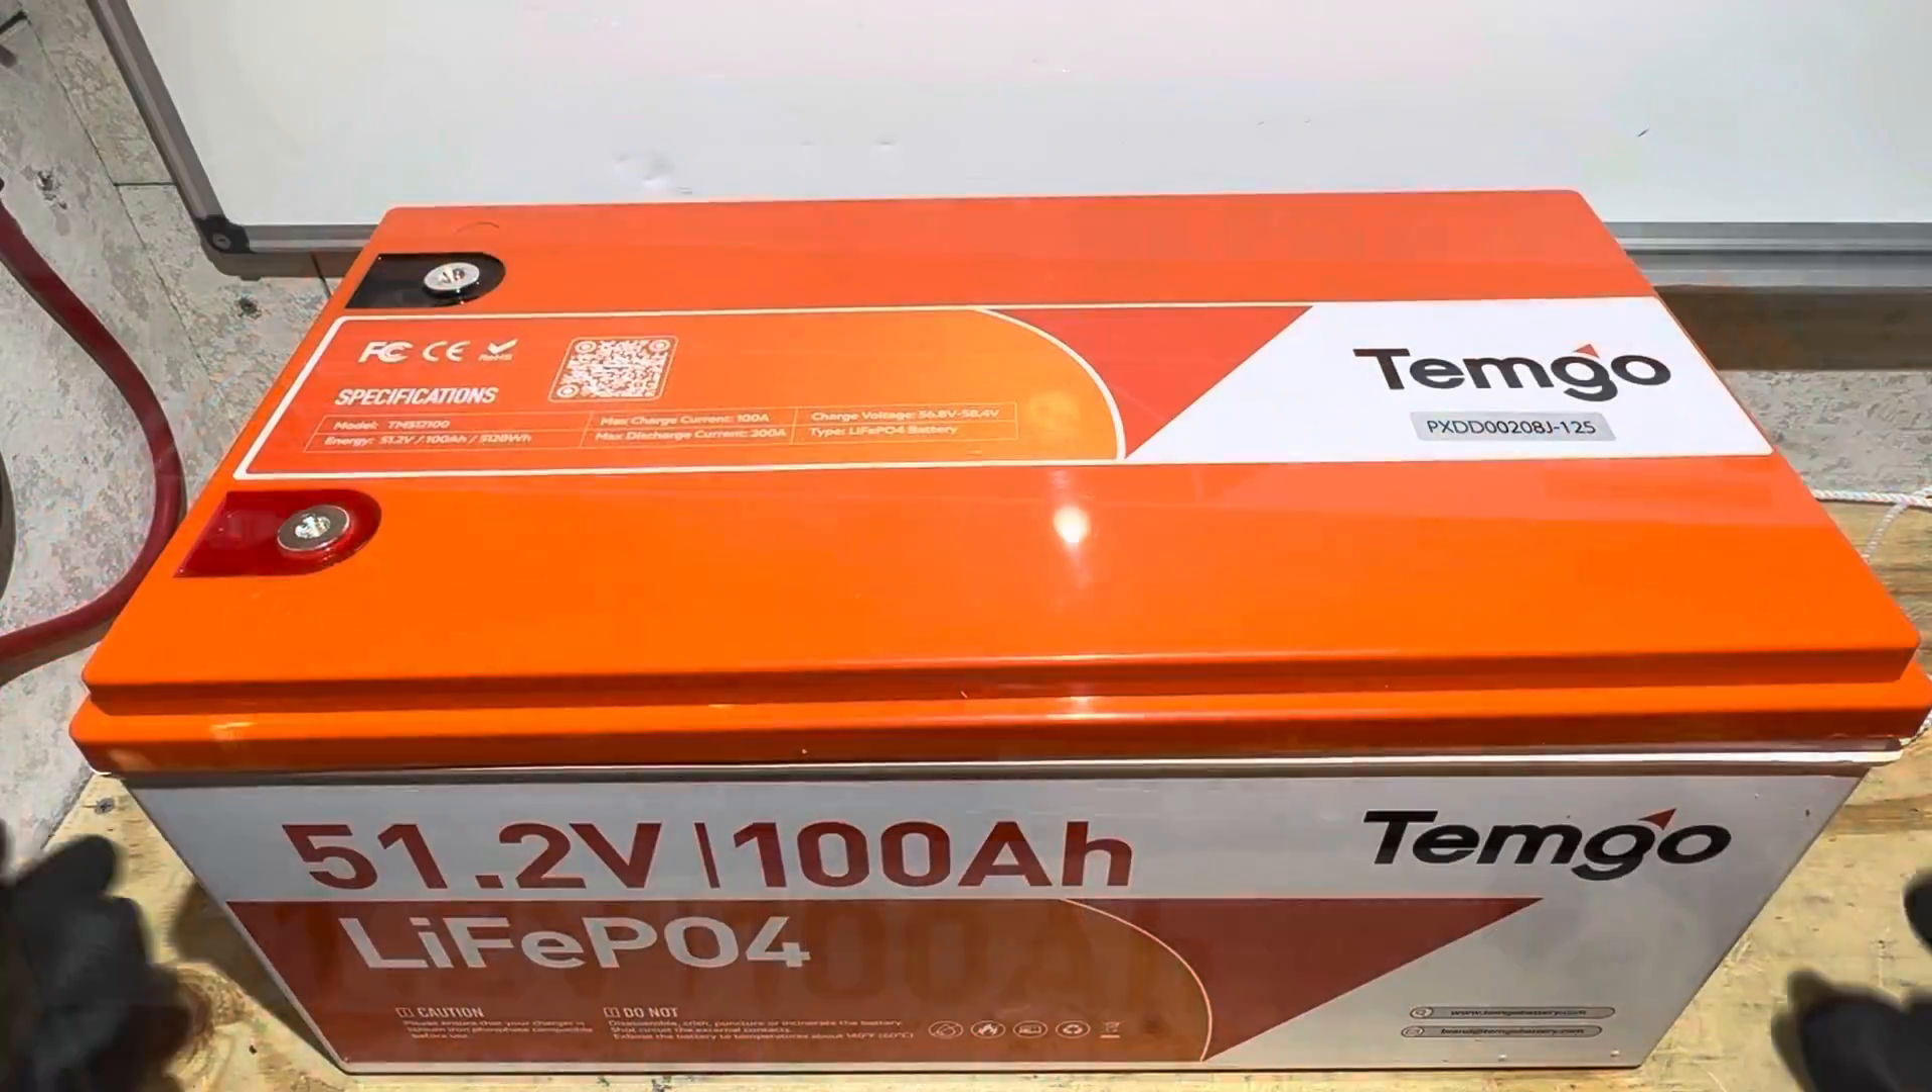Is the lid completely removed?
No.